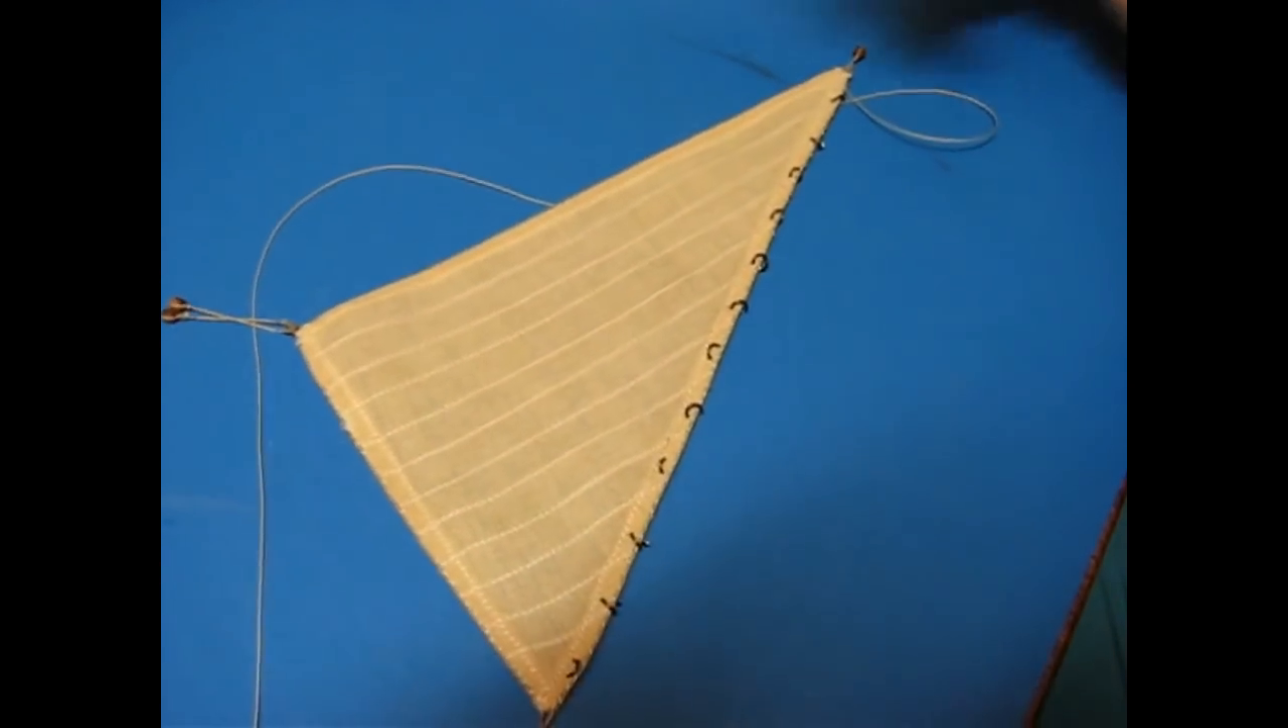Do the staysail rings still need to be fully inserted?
No.